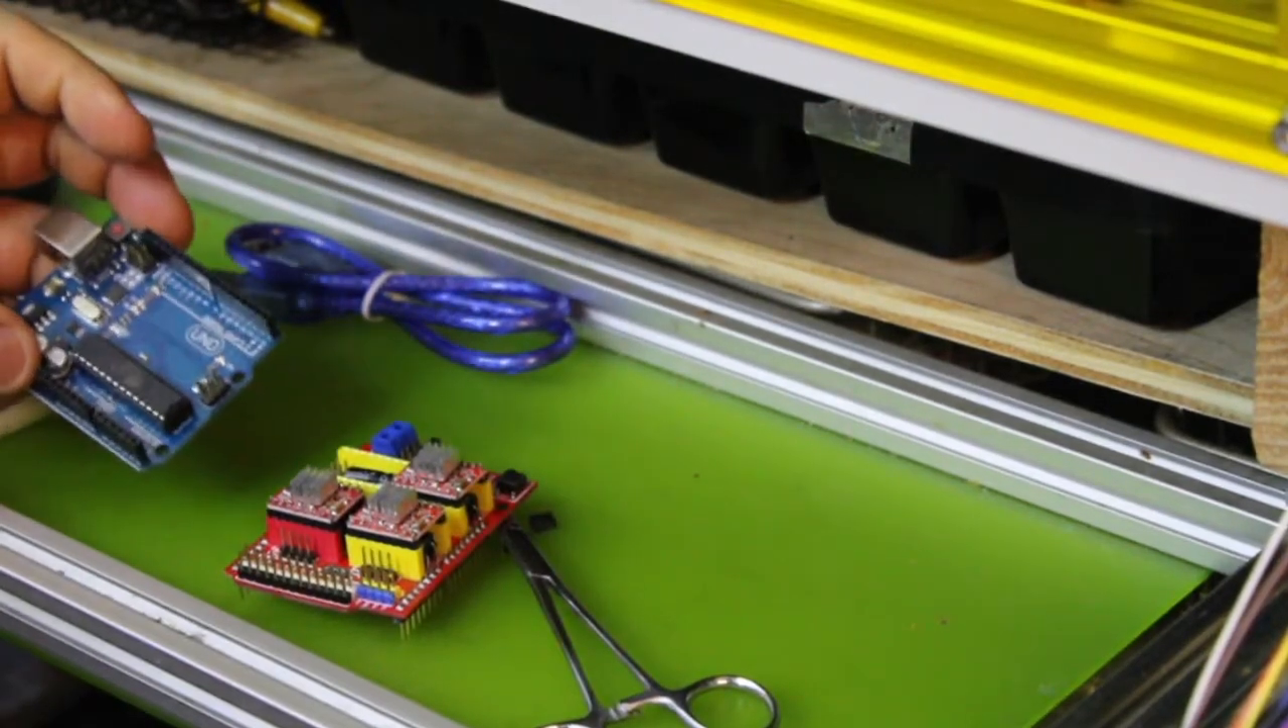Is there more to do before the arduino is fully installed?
Yes.